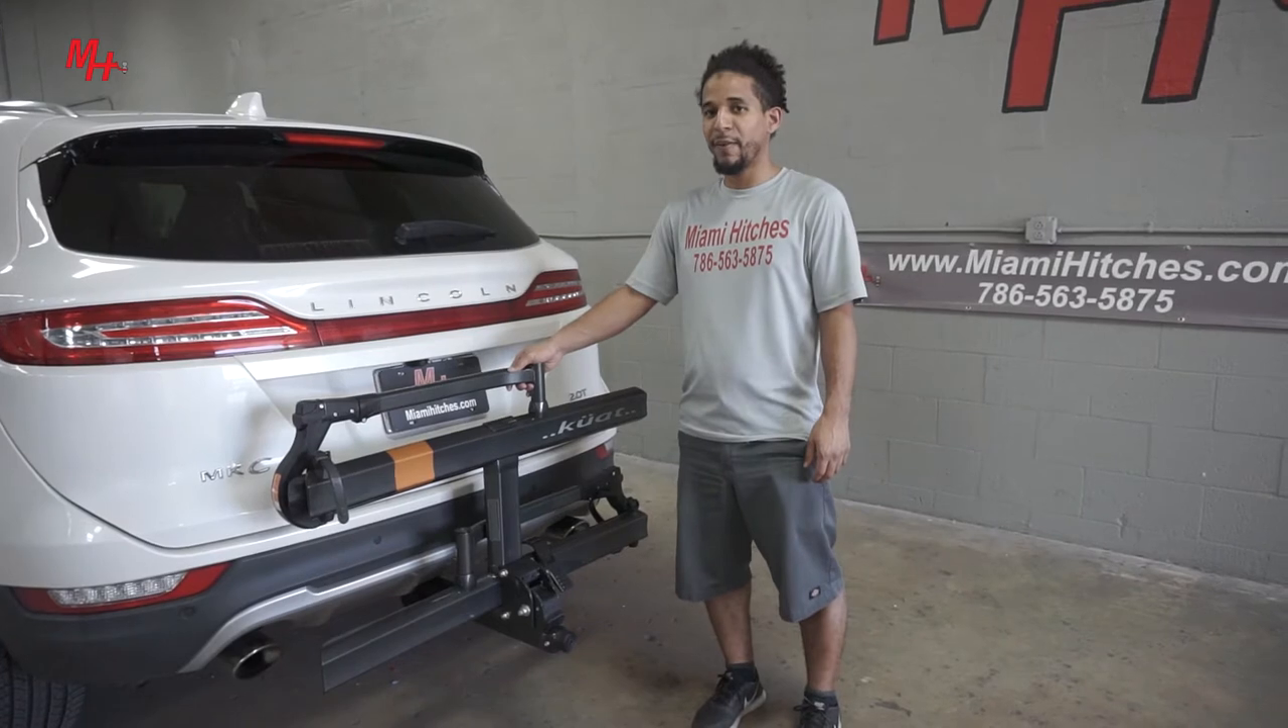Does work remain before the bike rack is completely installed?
No.